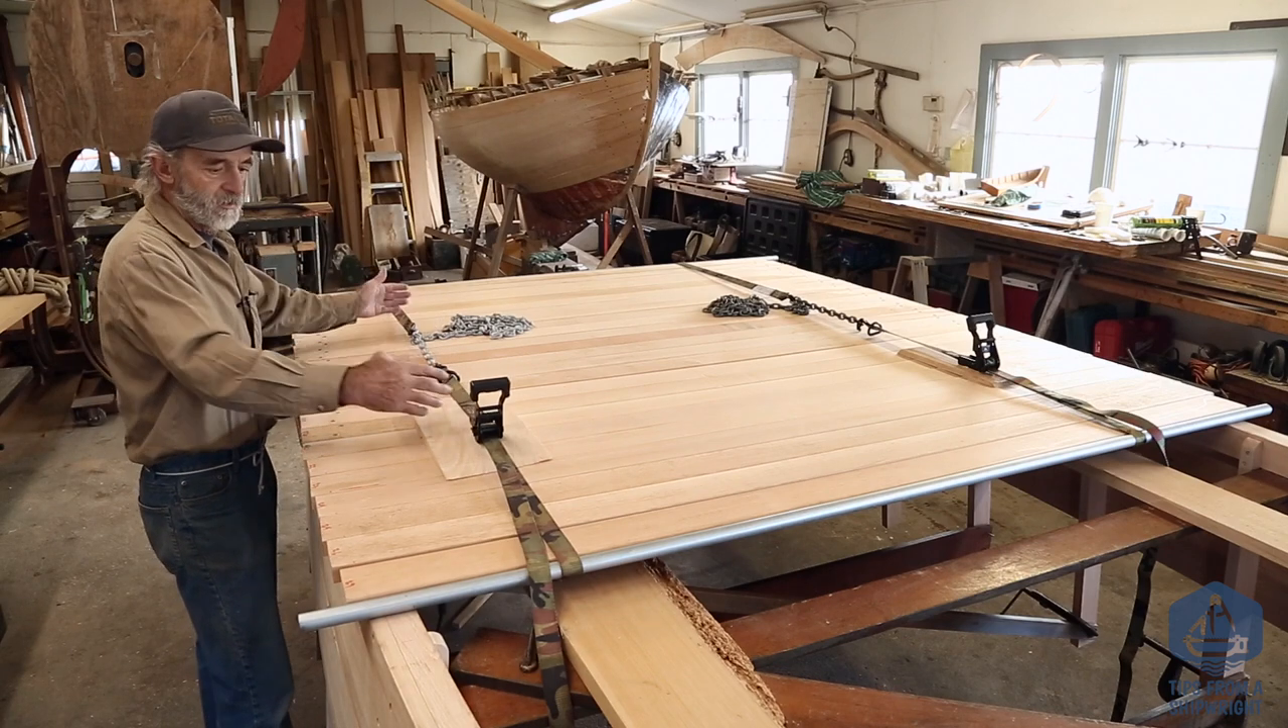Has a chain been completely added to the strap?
Yes.